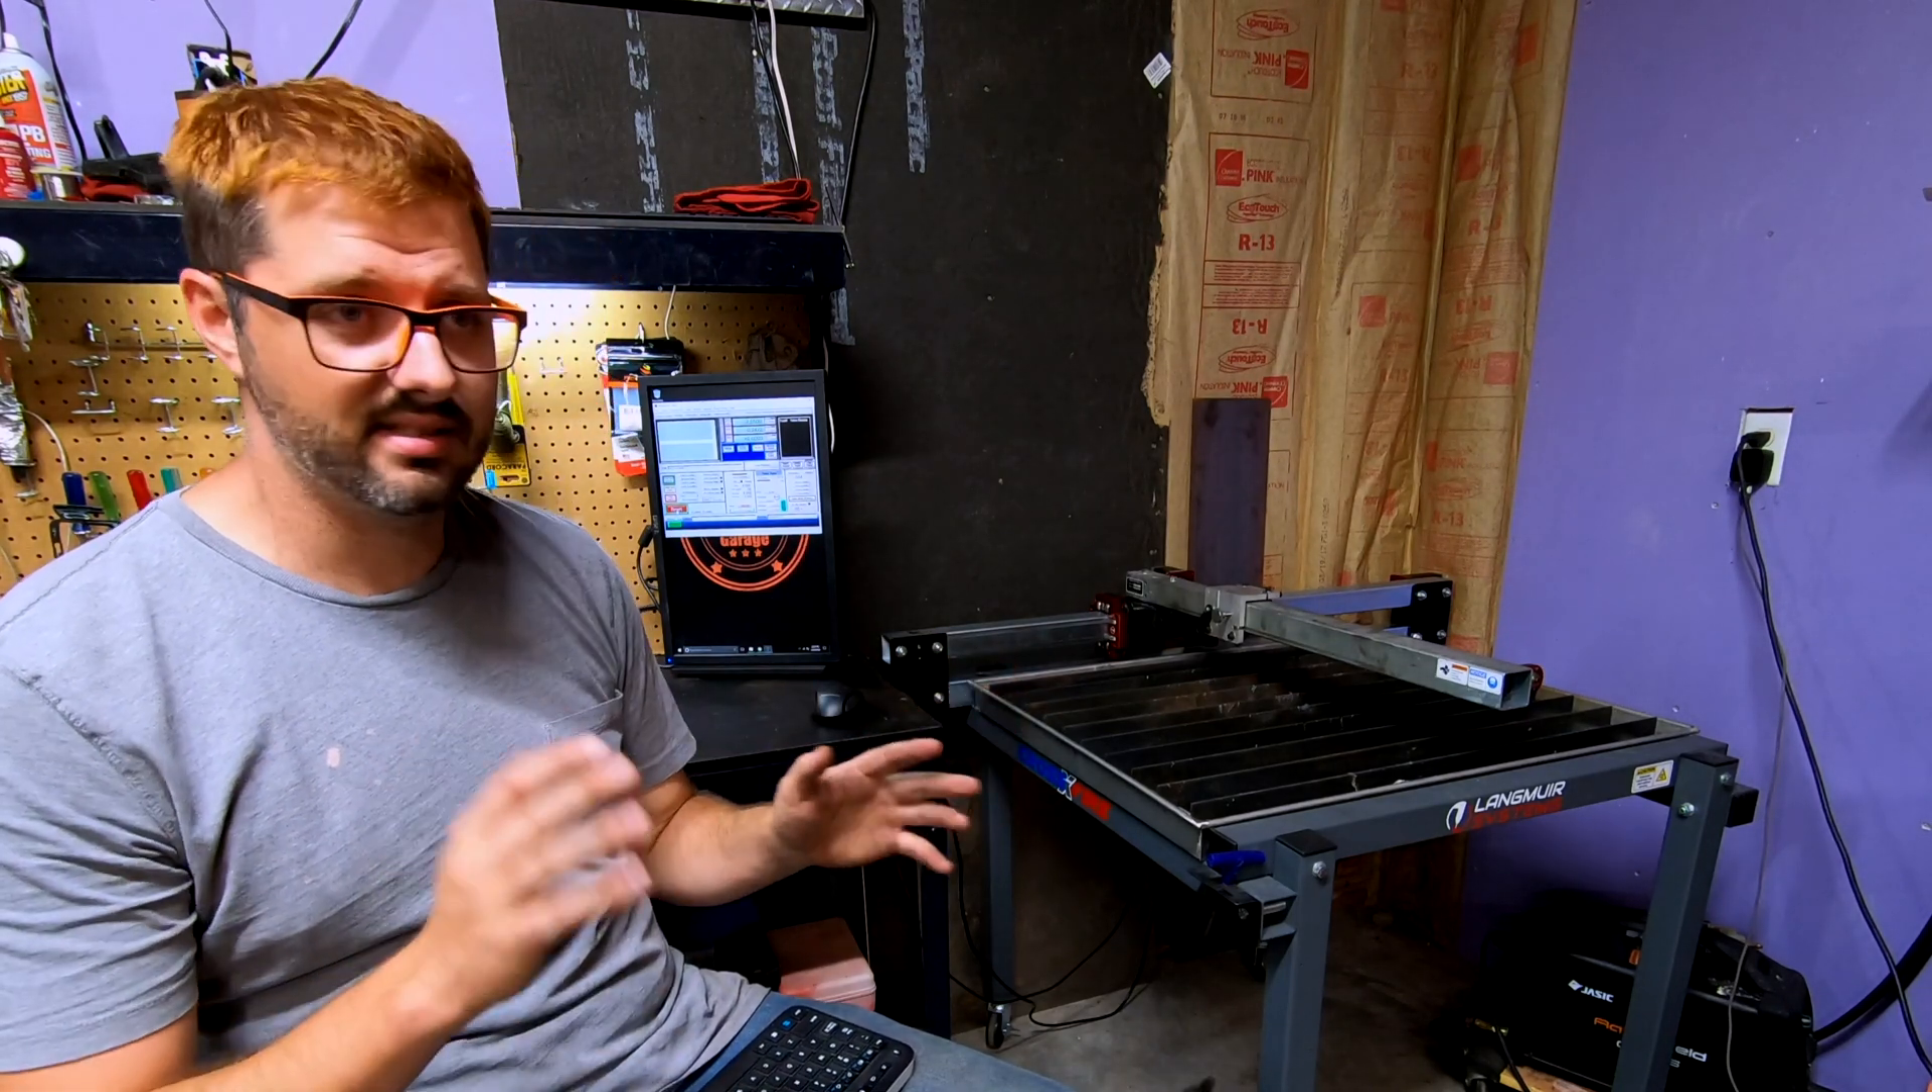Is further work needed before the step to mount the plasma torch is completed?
Yes.